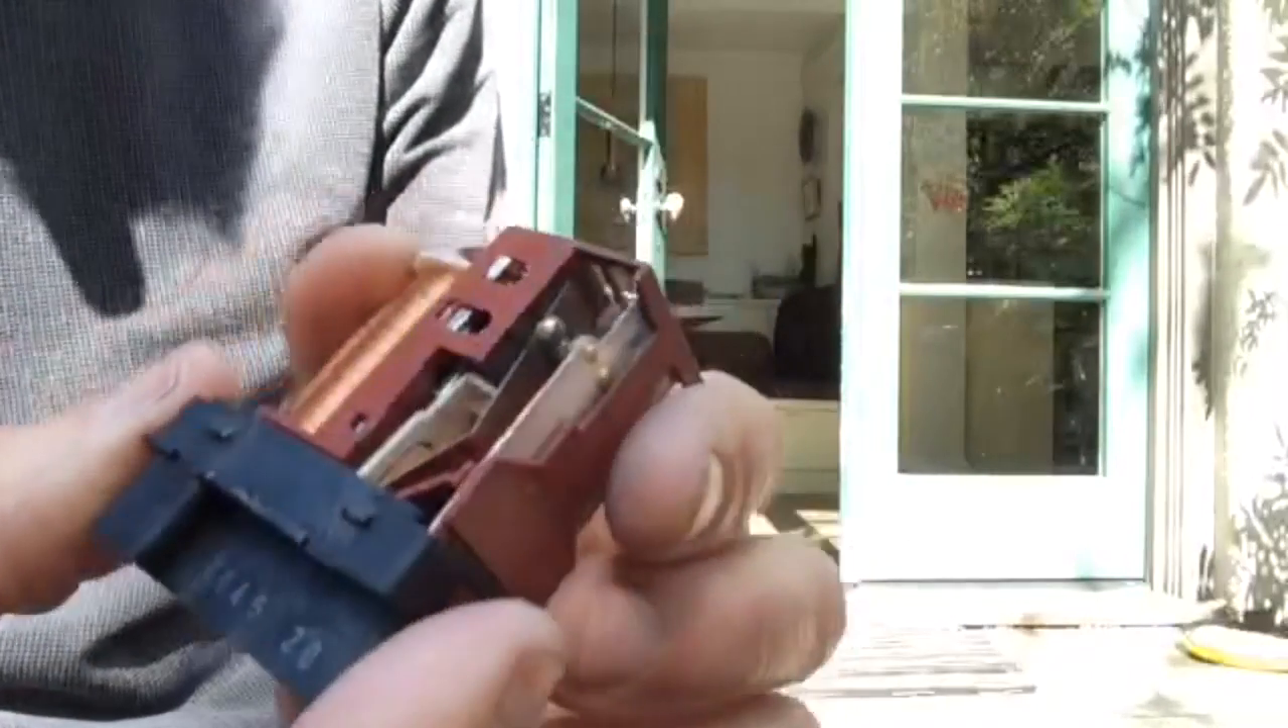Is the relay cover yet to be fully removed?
No.